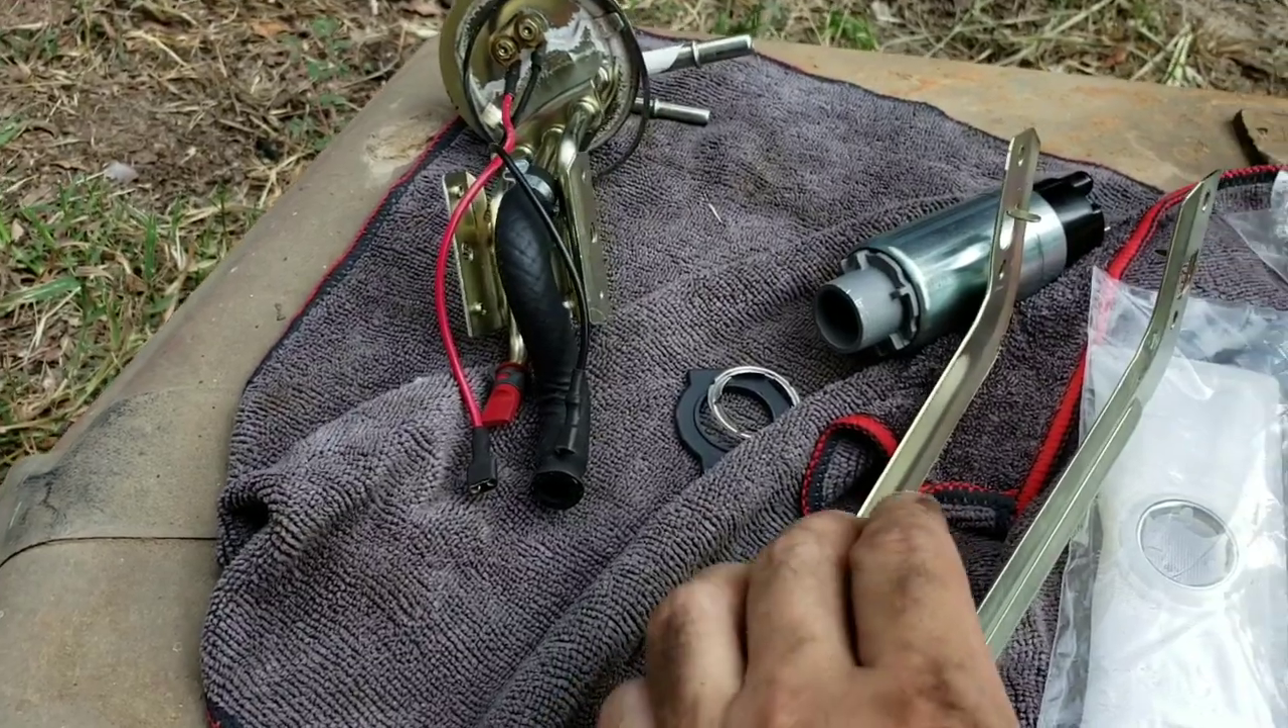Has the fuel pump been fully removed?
Yes.